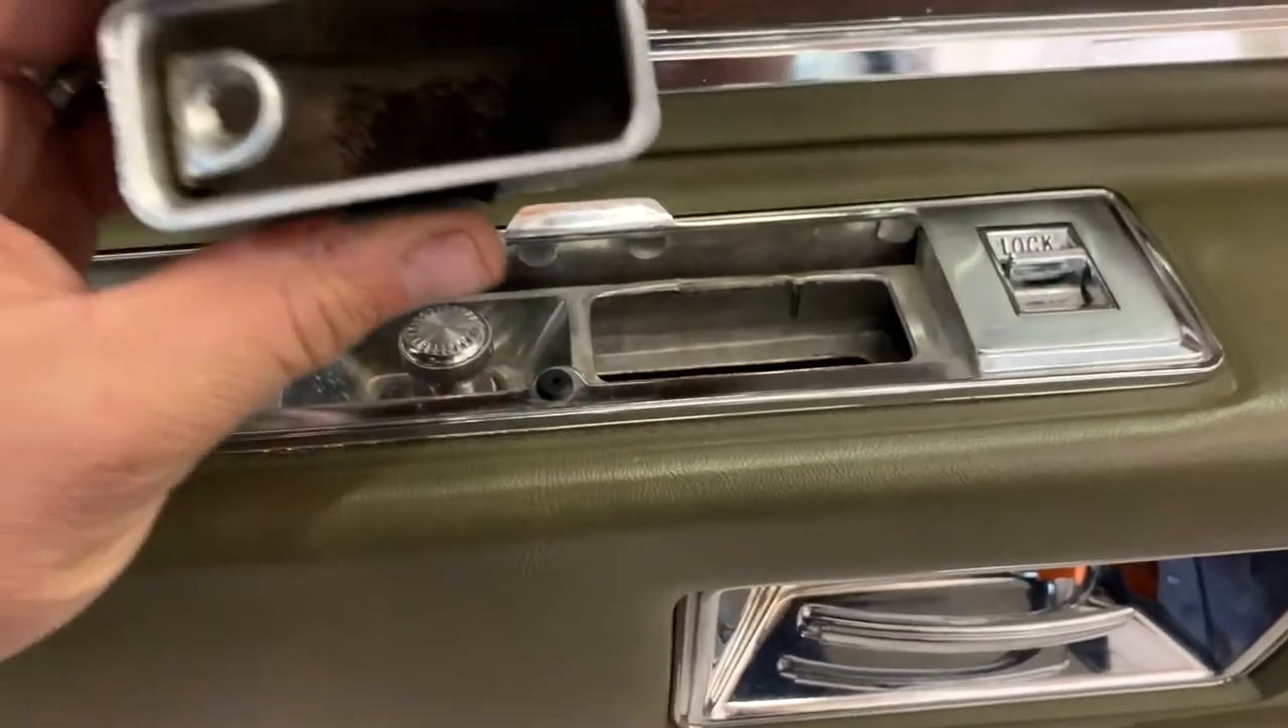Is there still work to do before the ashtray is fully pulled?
No.